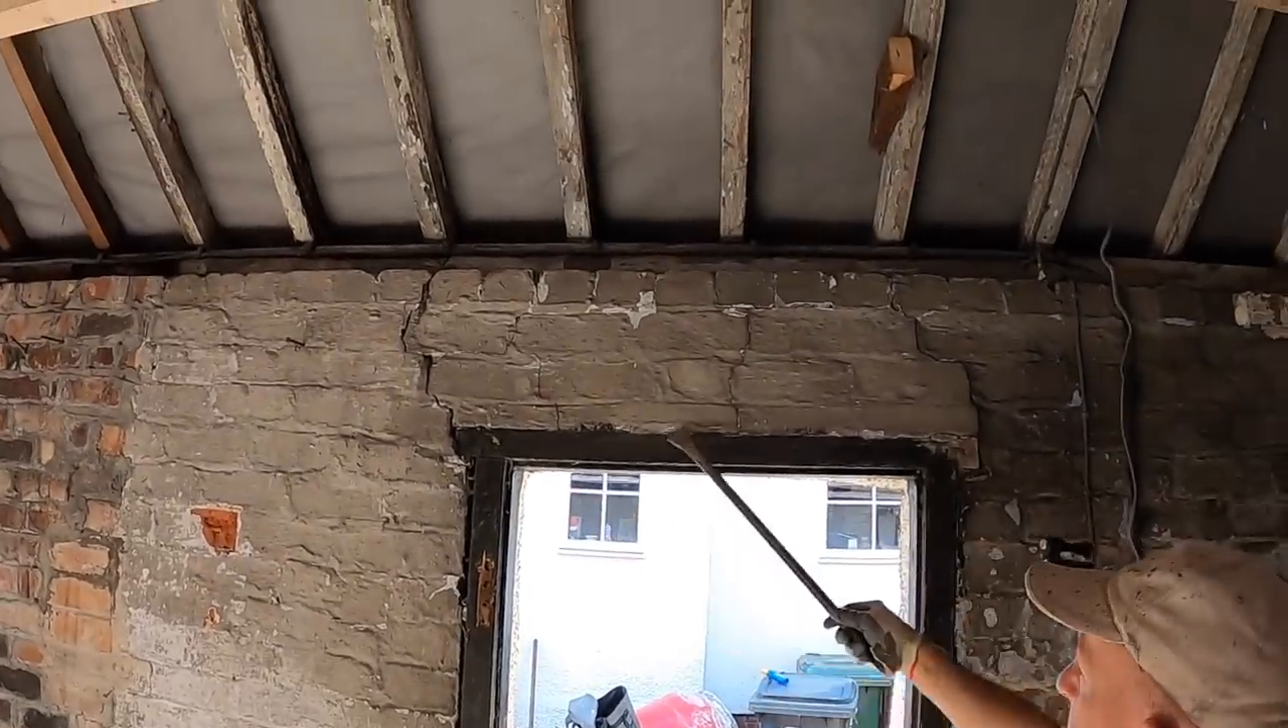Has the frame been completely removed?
No.